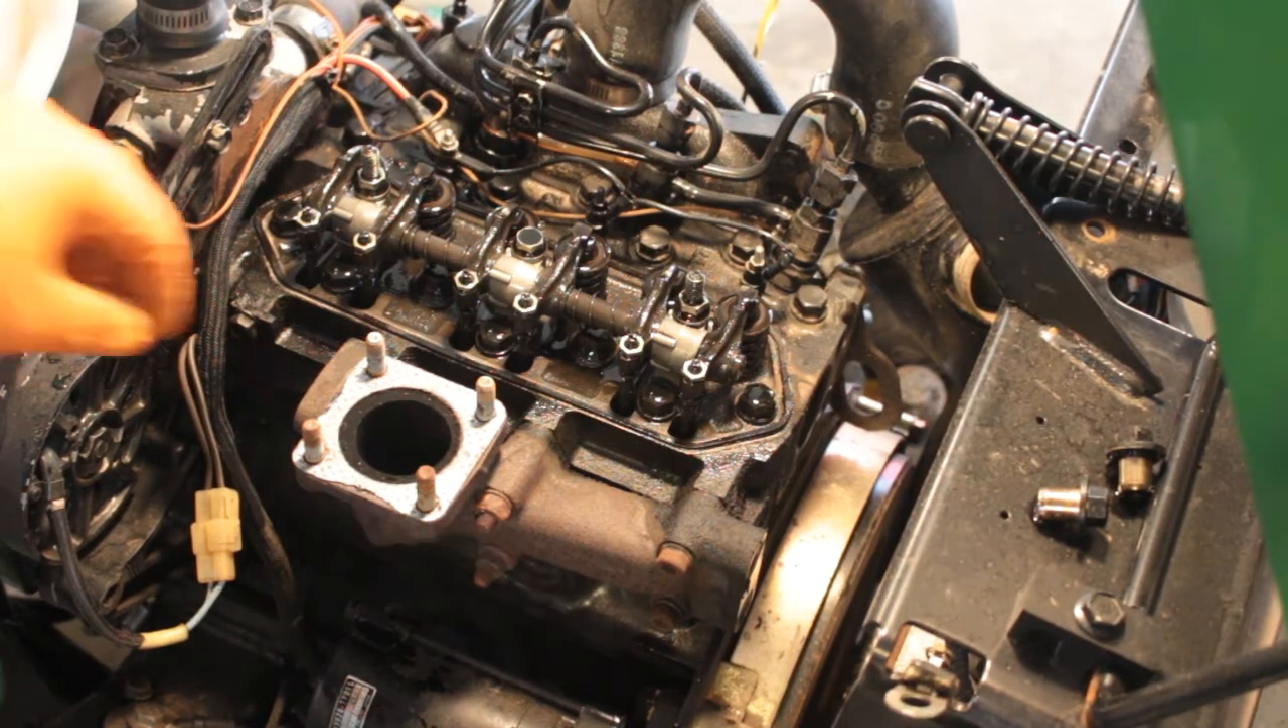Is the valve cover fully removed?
Yes.